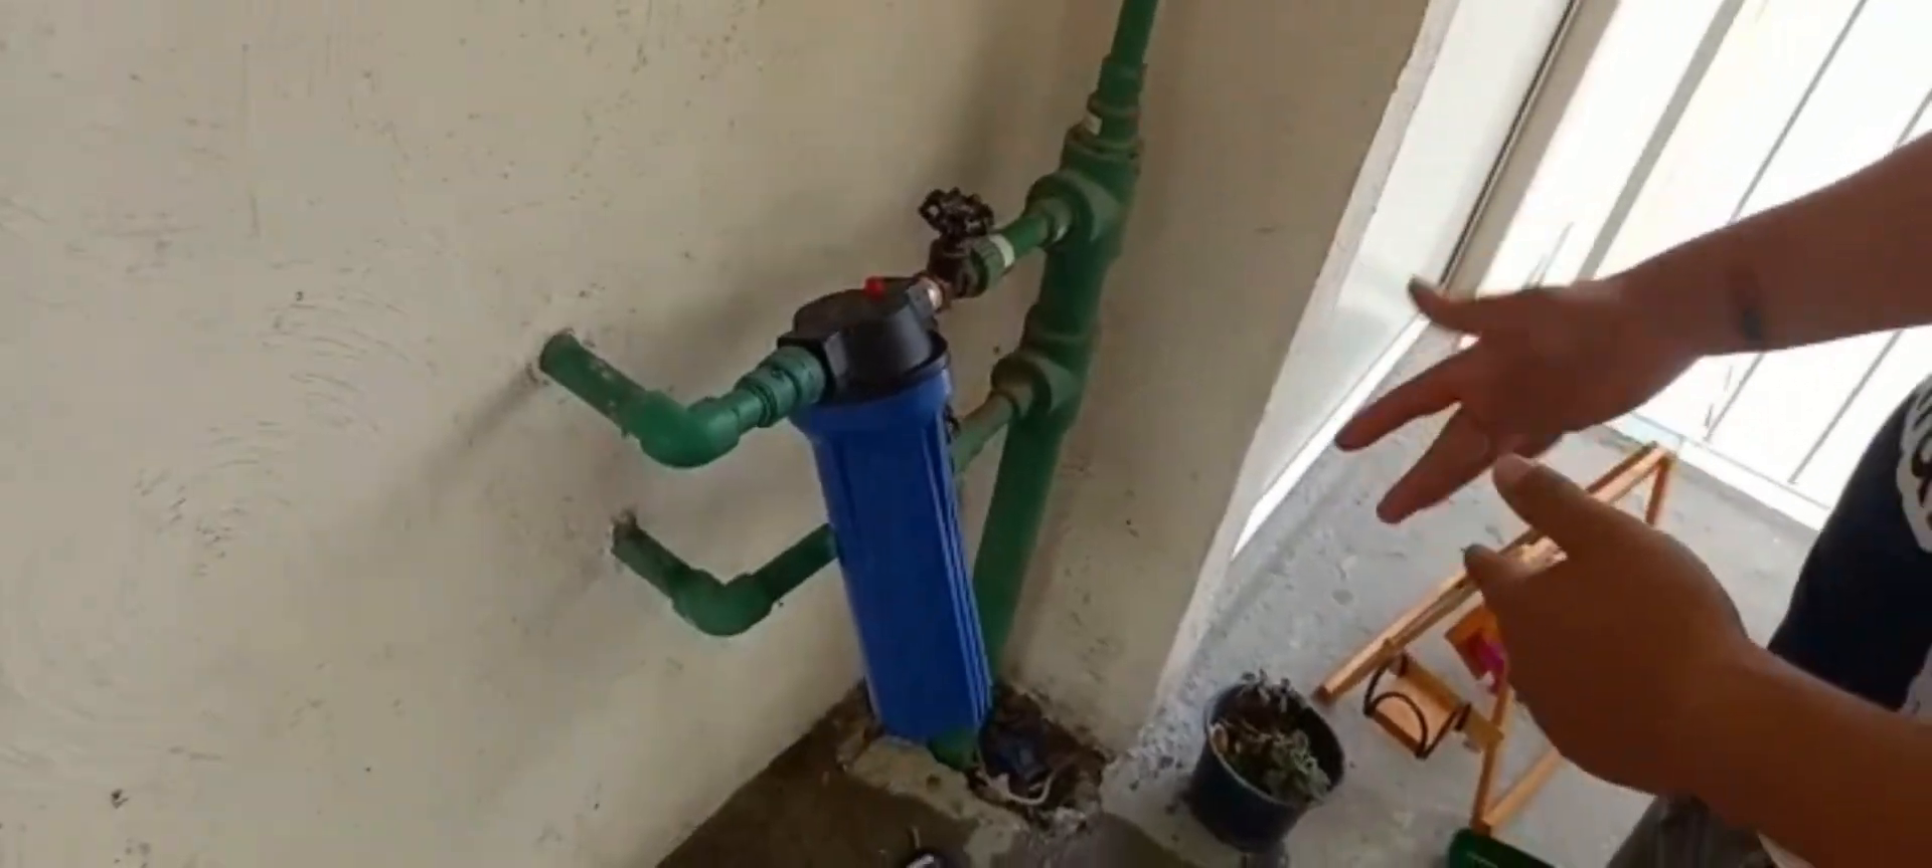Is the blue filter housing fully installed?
Yes.